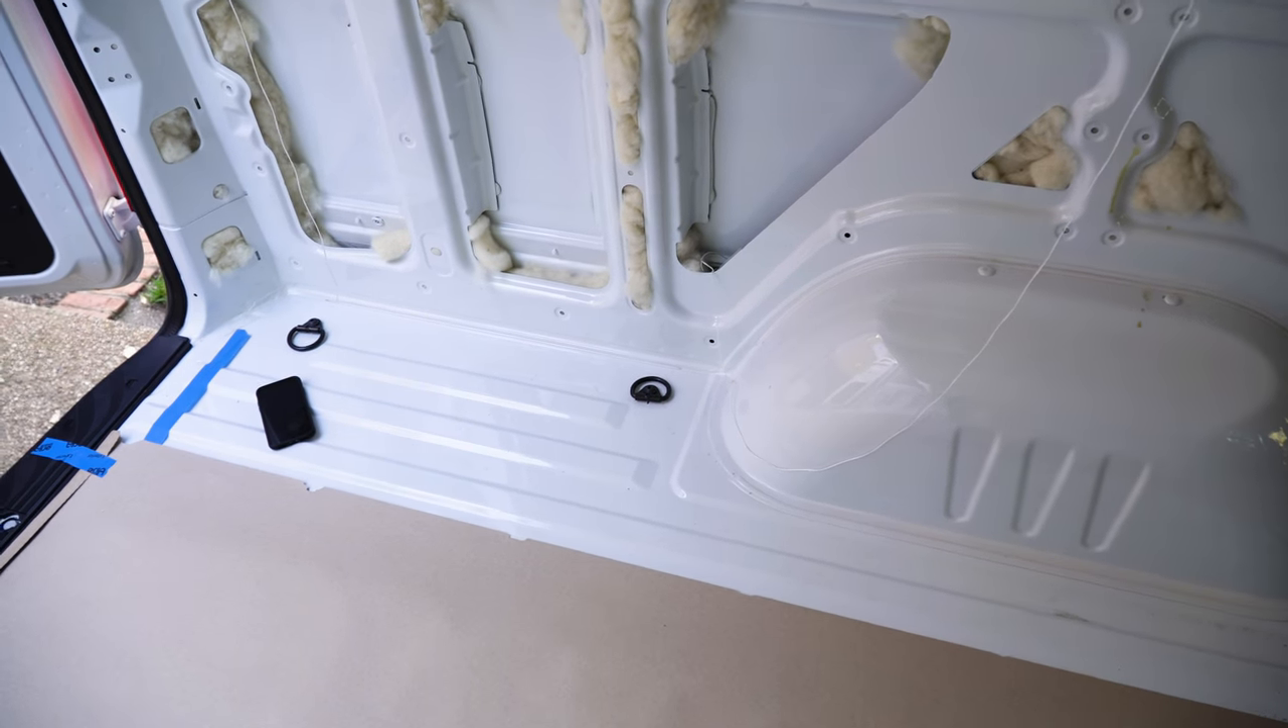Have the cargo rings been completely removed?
No.